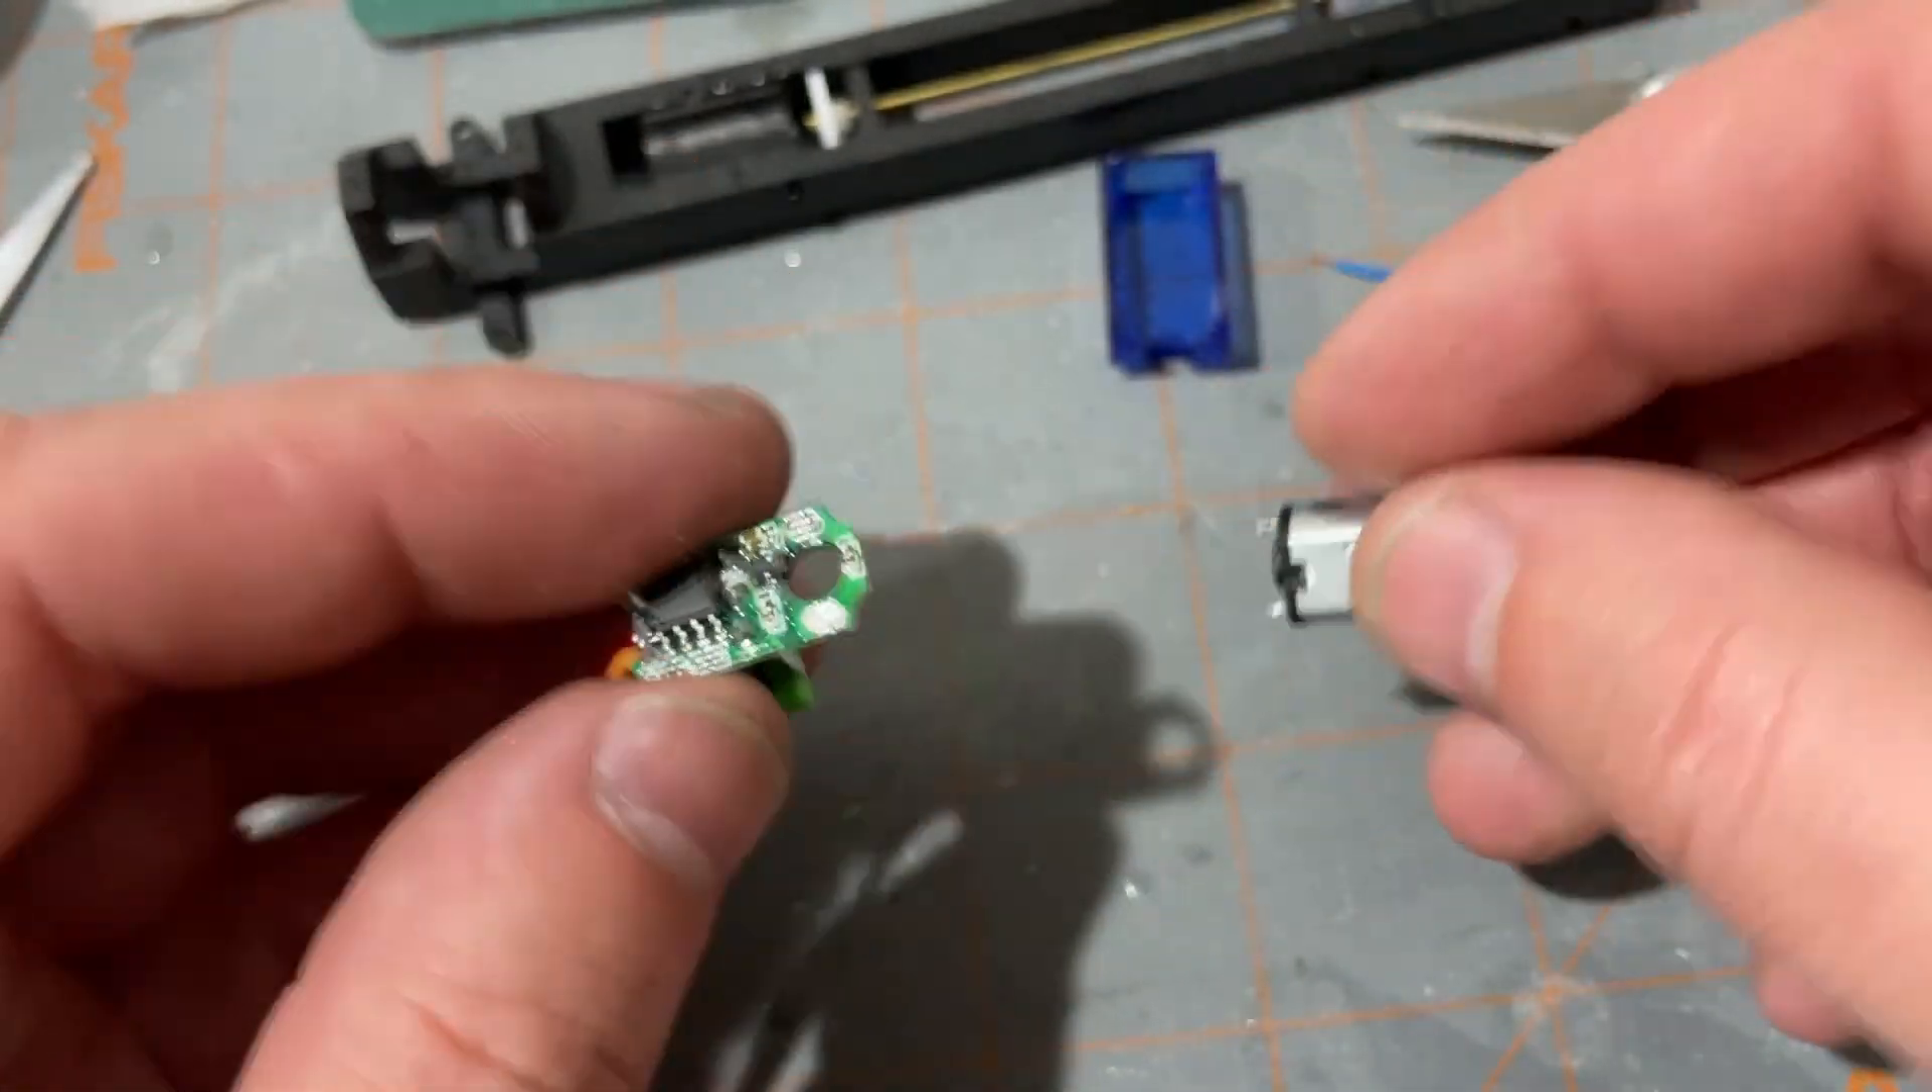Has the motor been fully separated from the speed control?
Yes.